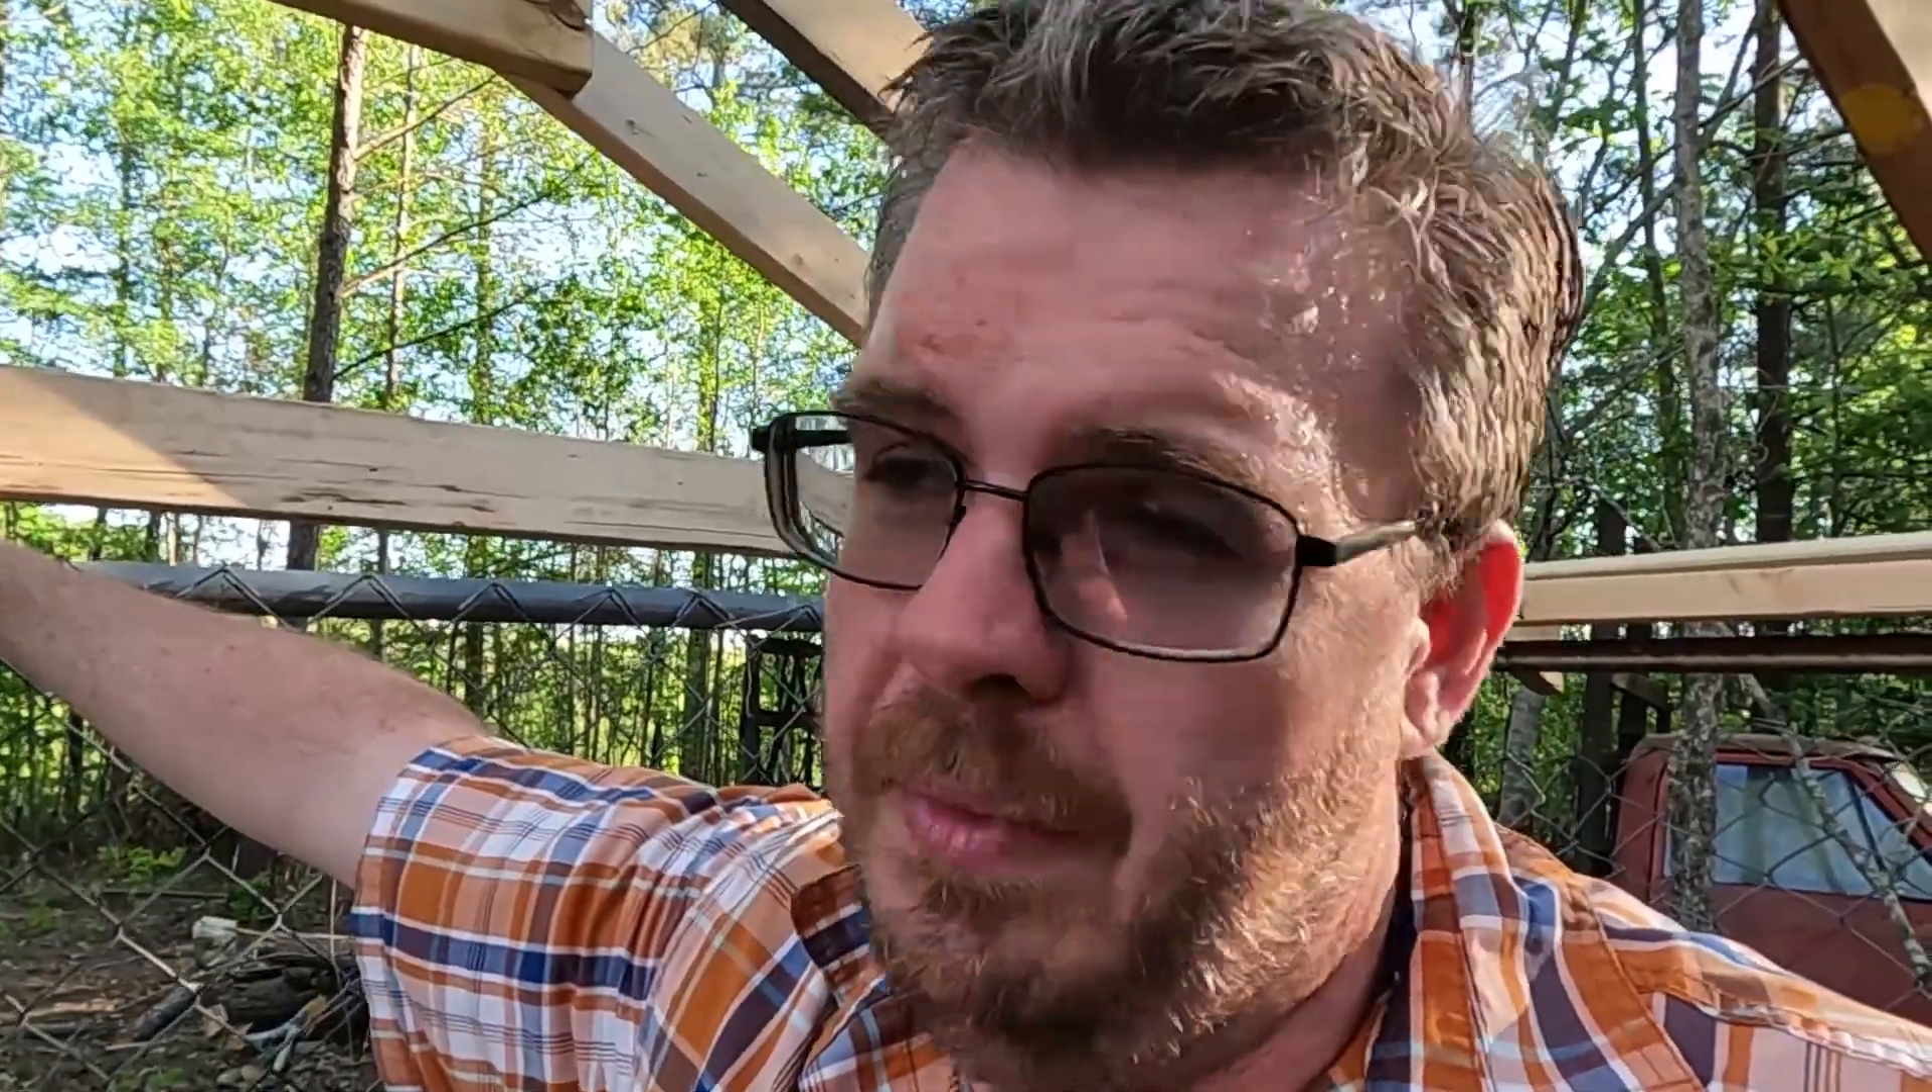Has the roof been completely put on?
No.